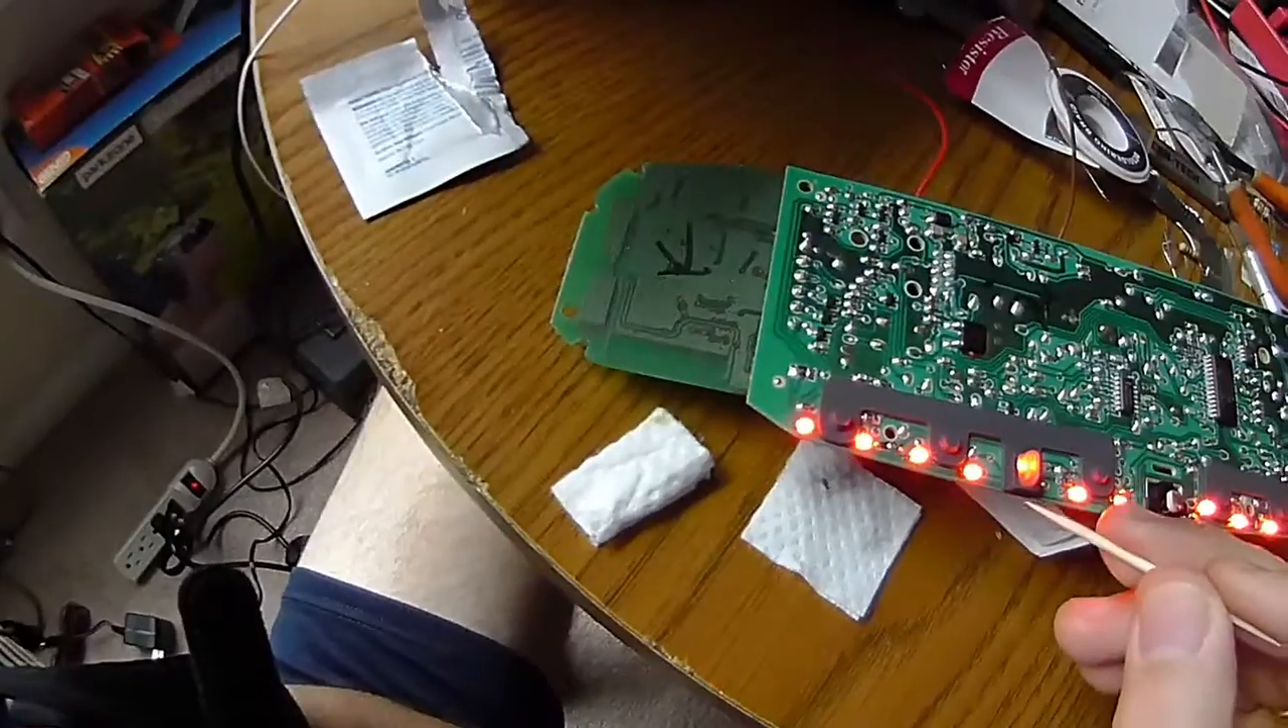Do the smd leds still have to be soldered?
No.